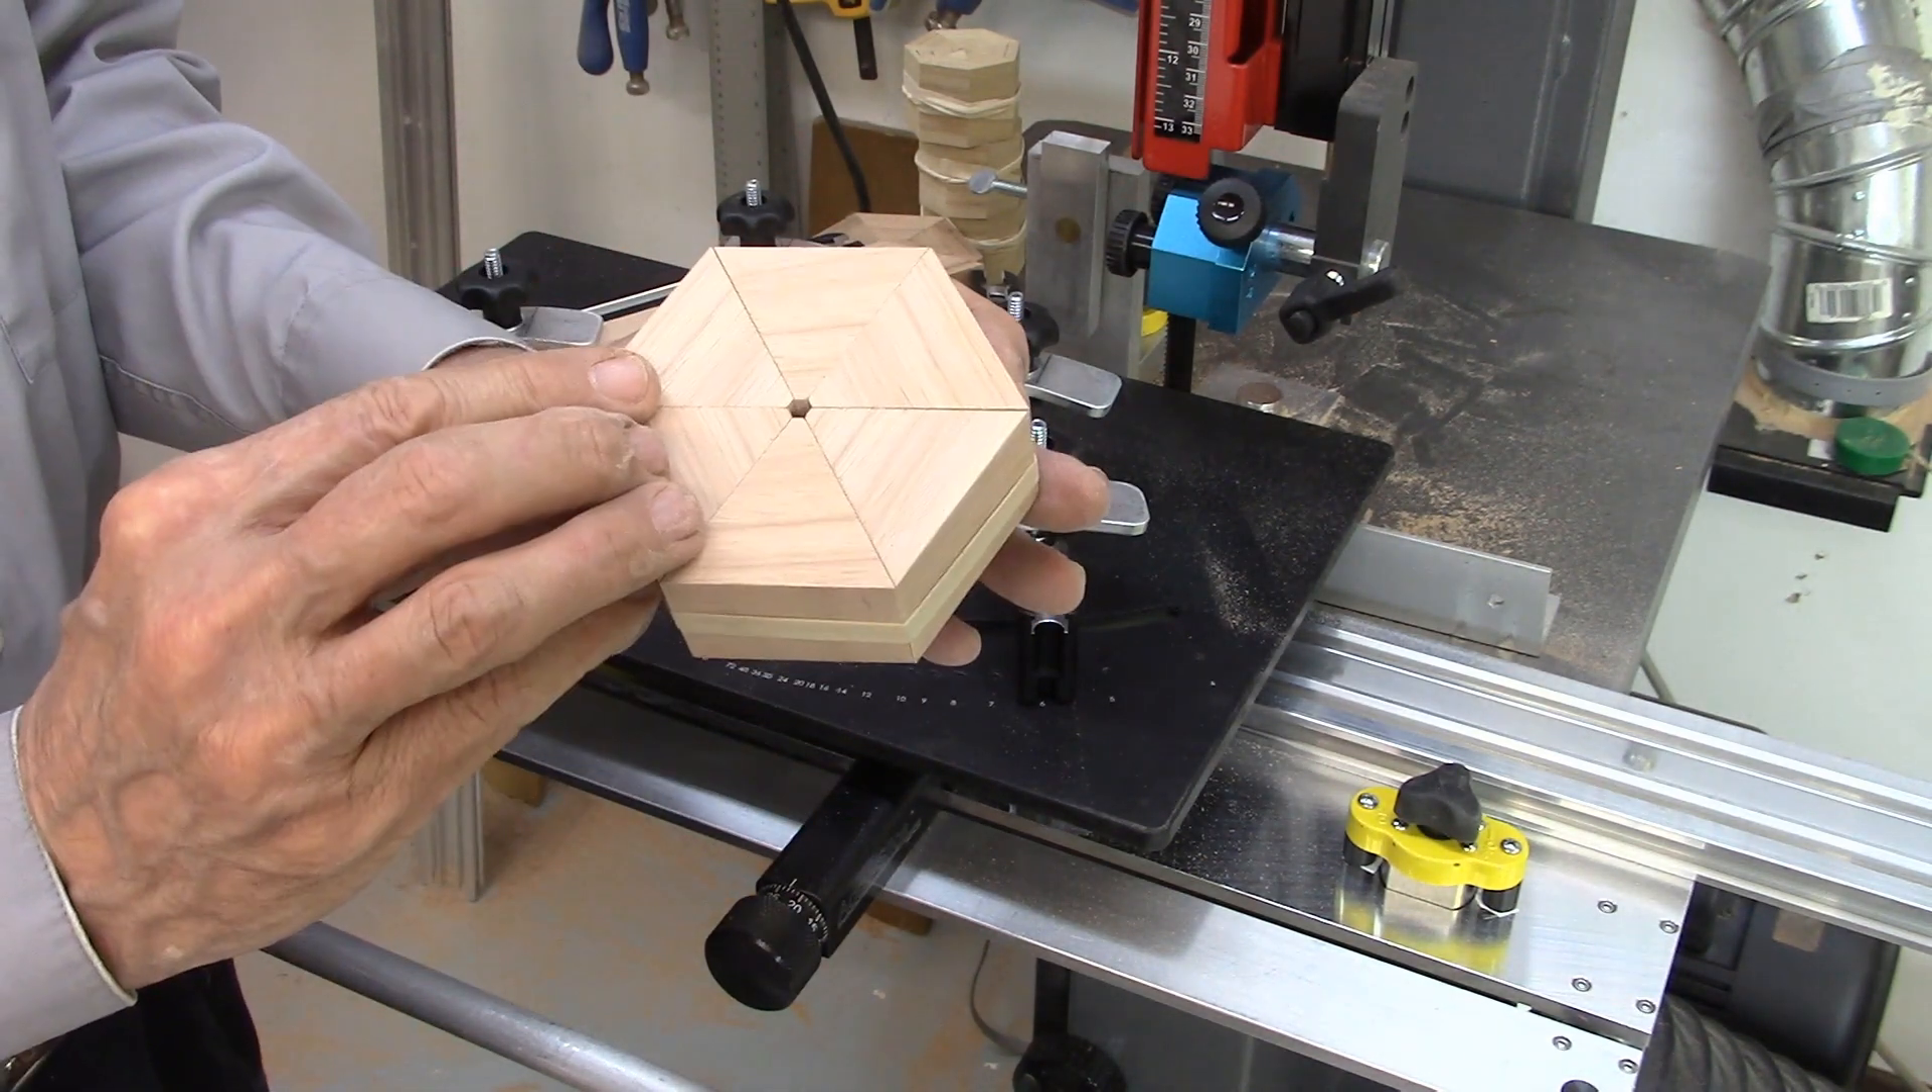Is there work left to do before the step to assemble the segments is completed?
No.